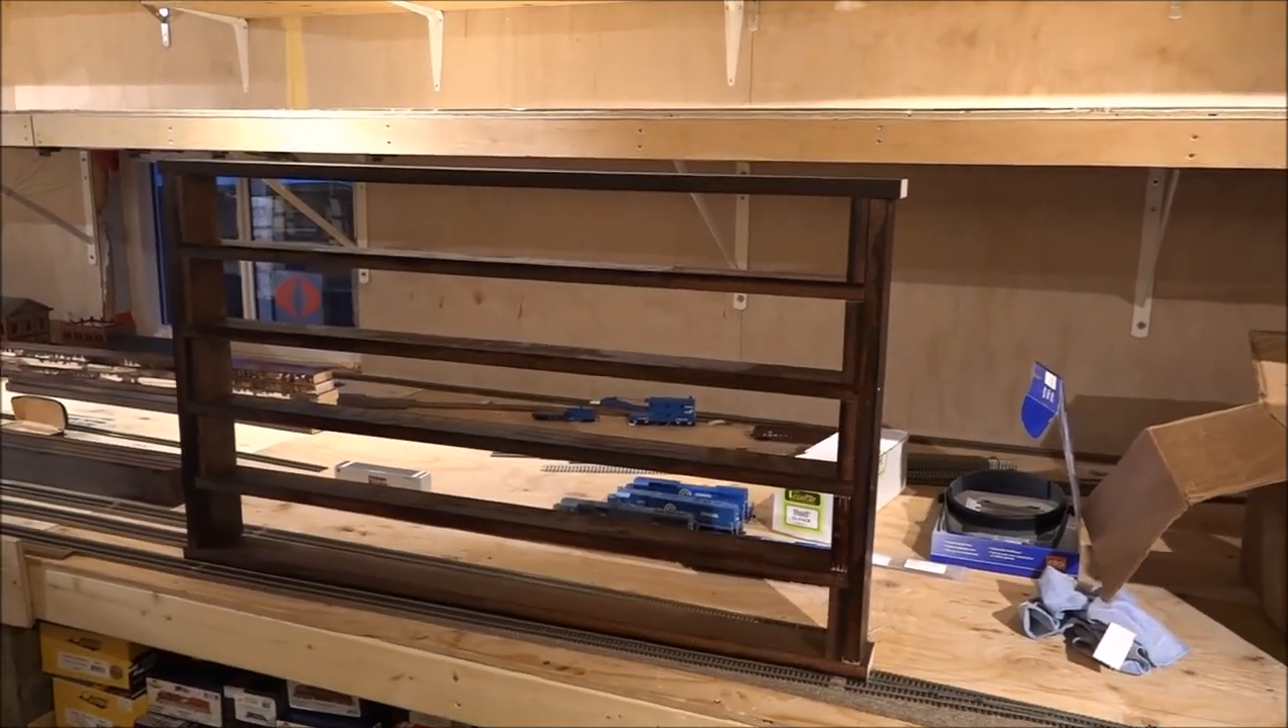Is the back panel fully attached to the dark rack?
No.